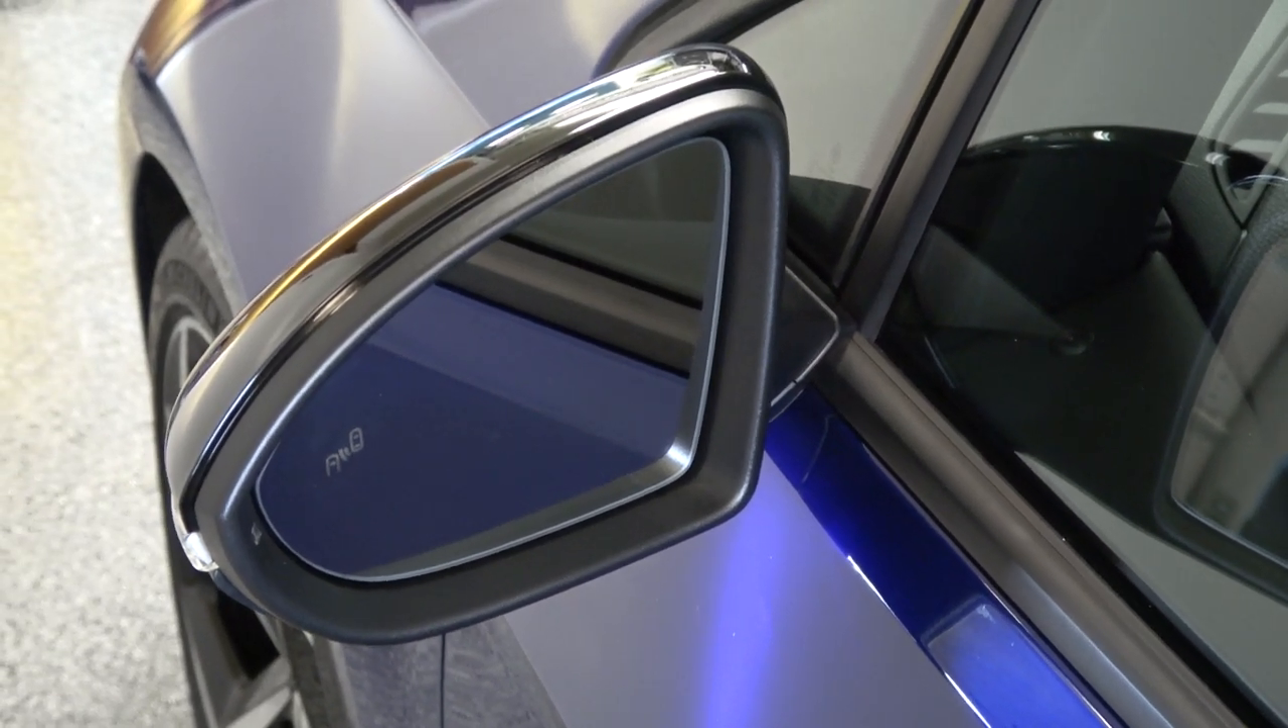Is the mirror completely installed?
Yes.